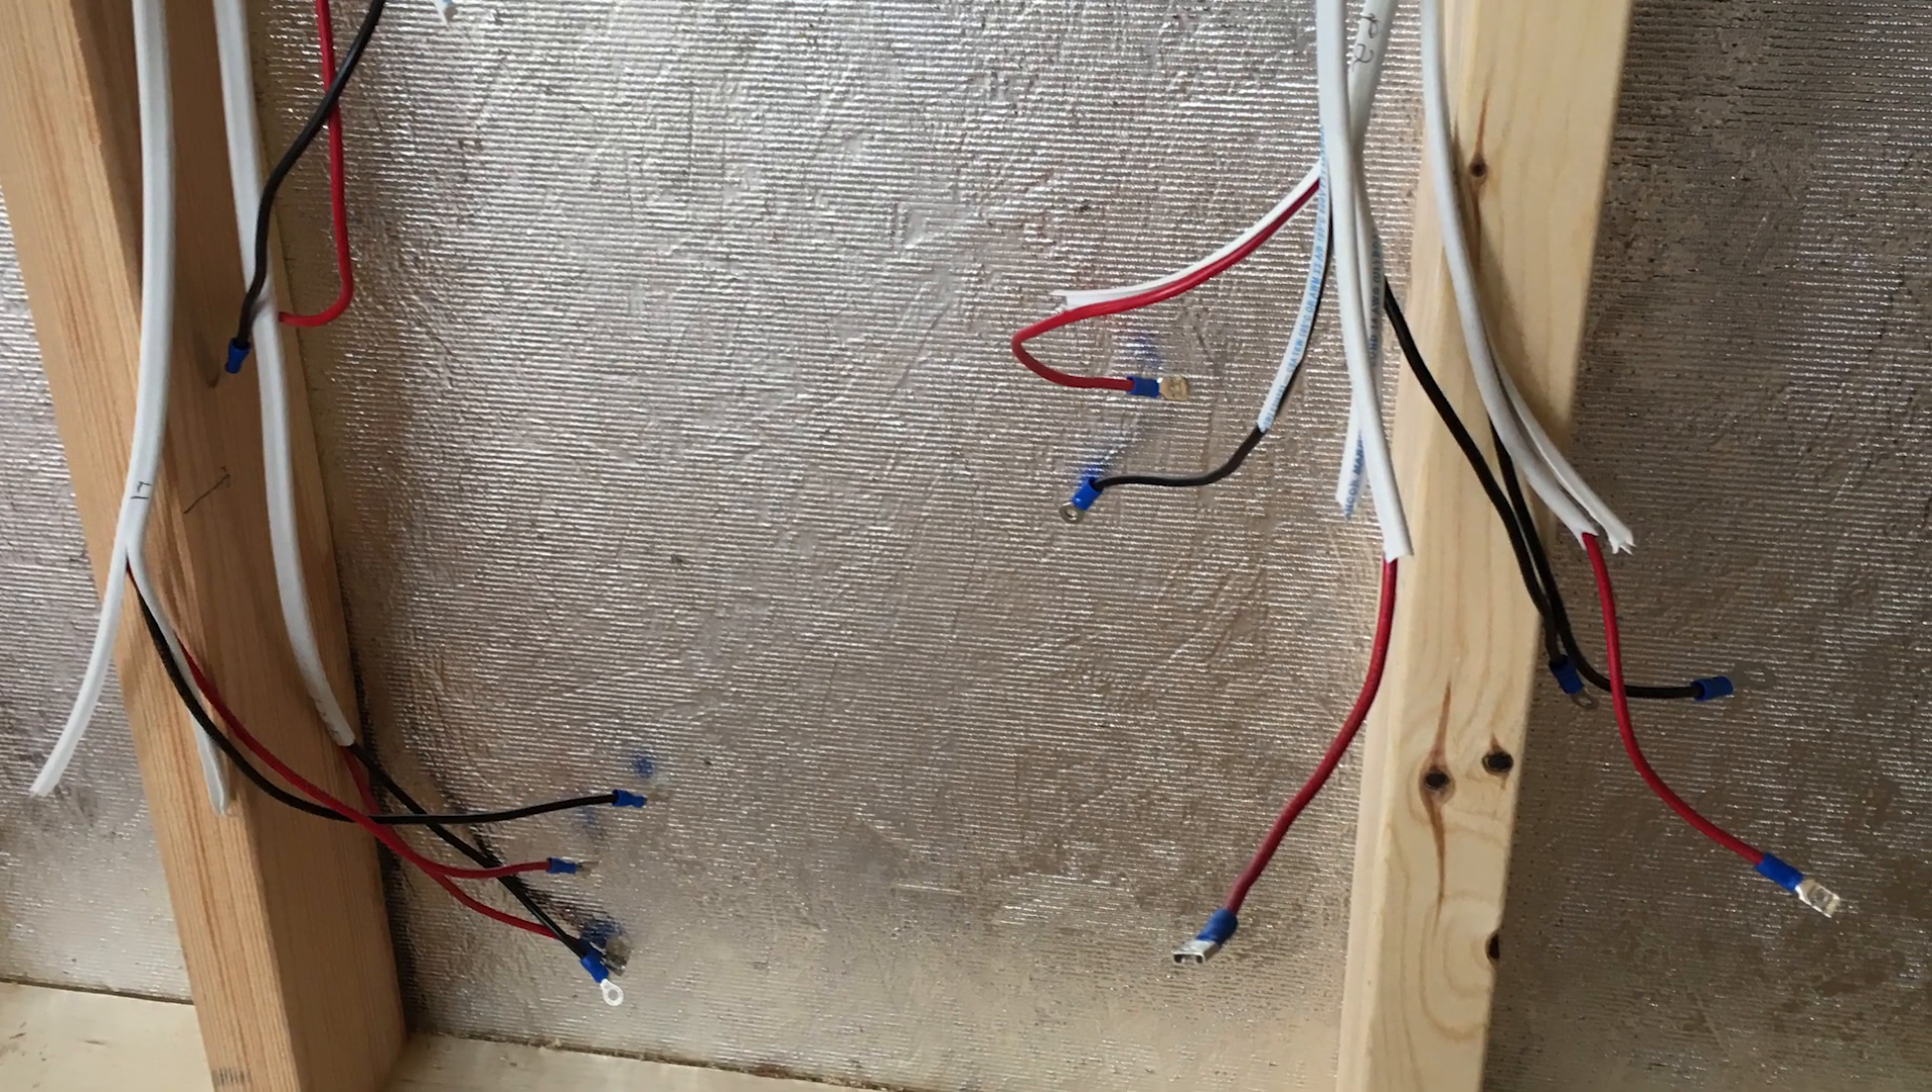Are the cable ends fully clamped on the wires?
Yes.